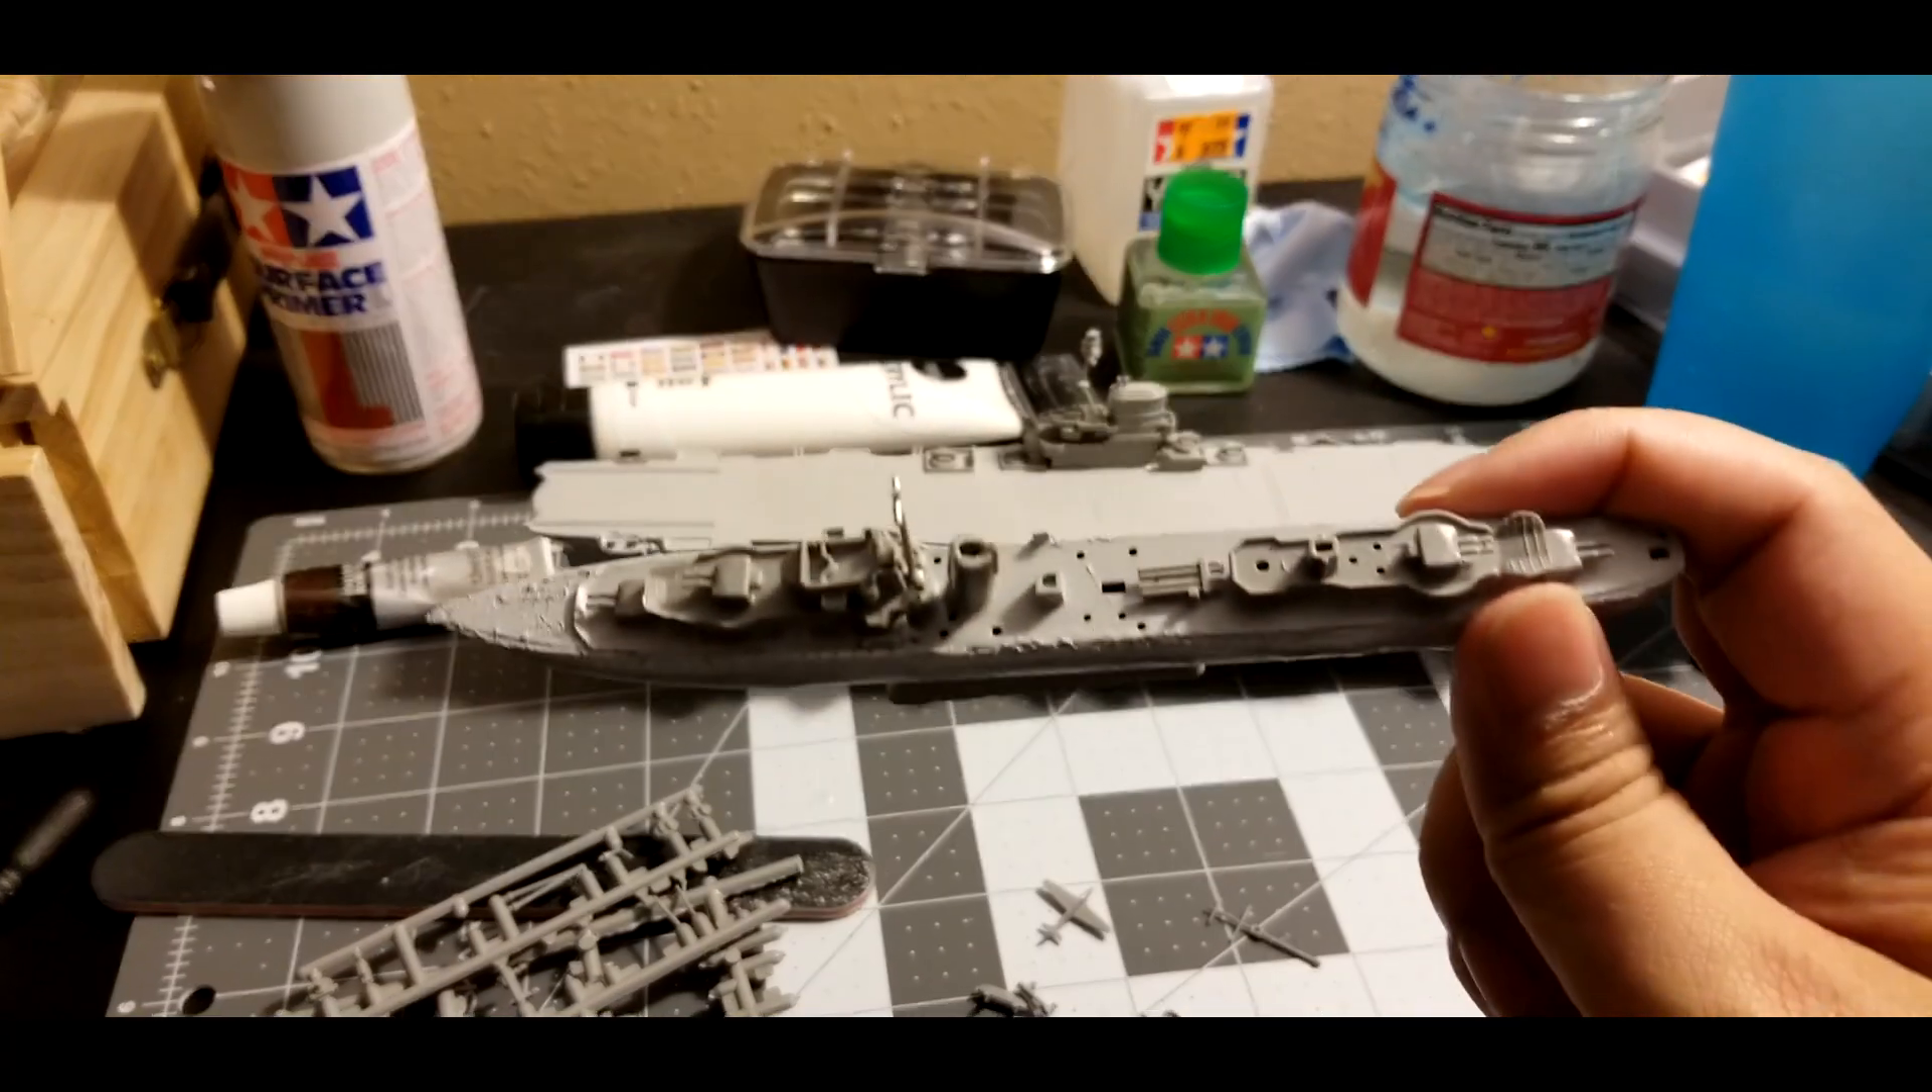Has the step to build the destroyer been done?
No.